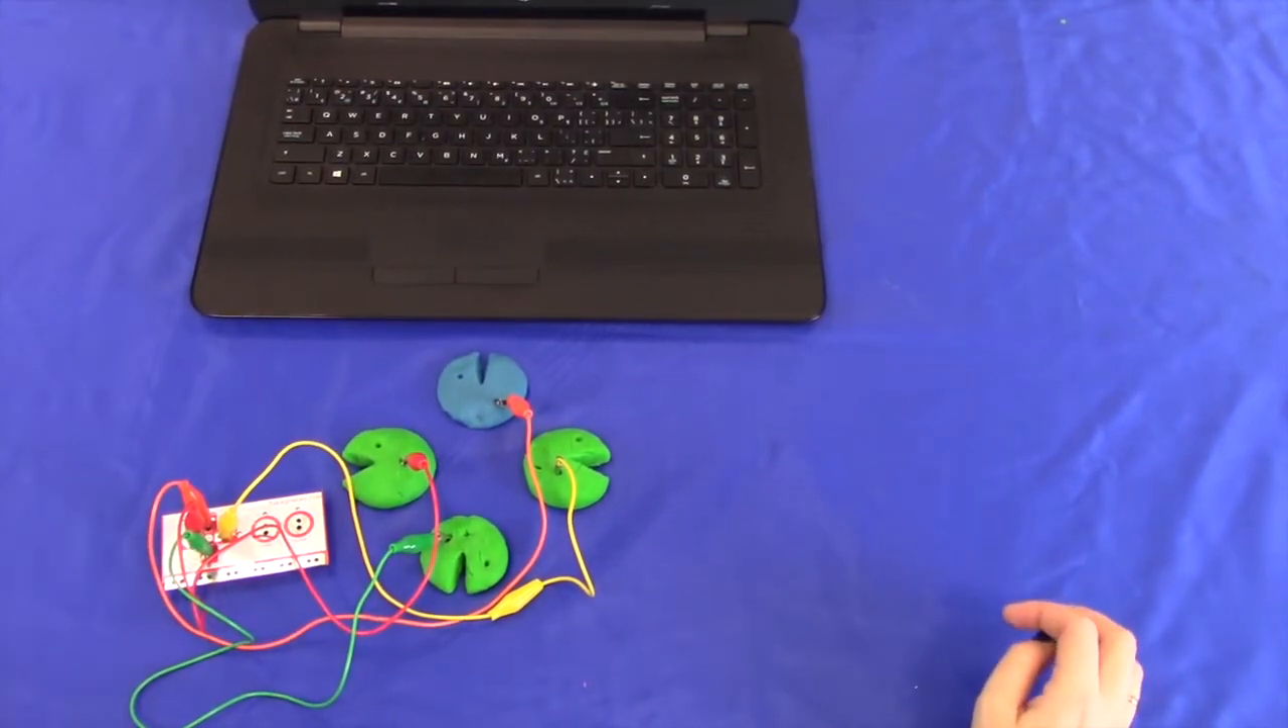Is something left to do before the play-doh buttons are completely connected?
No.